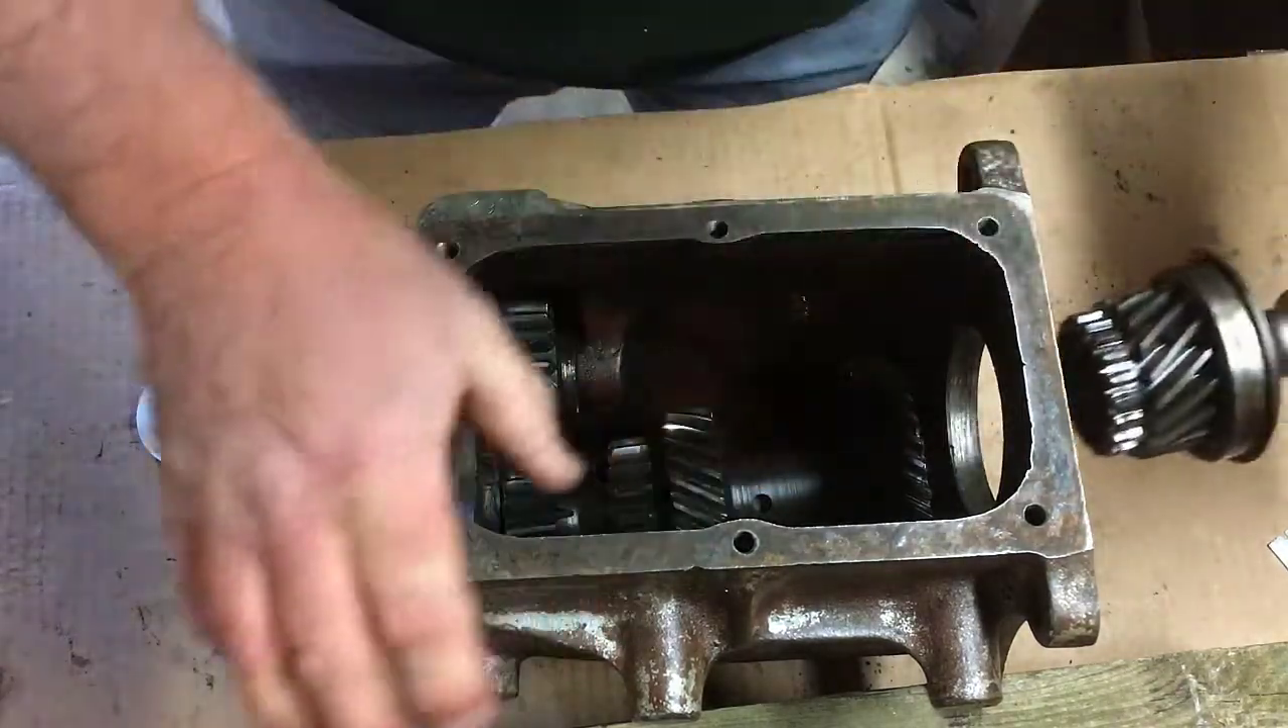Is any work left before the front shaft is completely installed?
Yes.